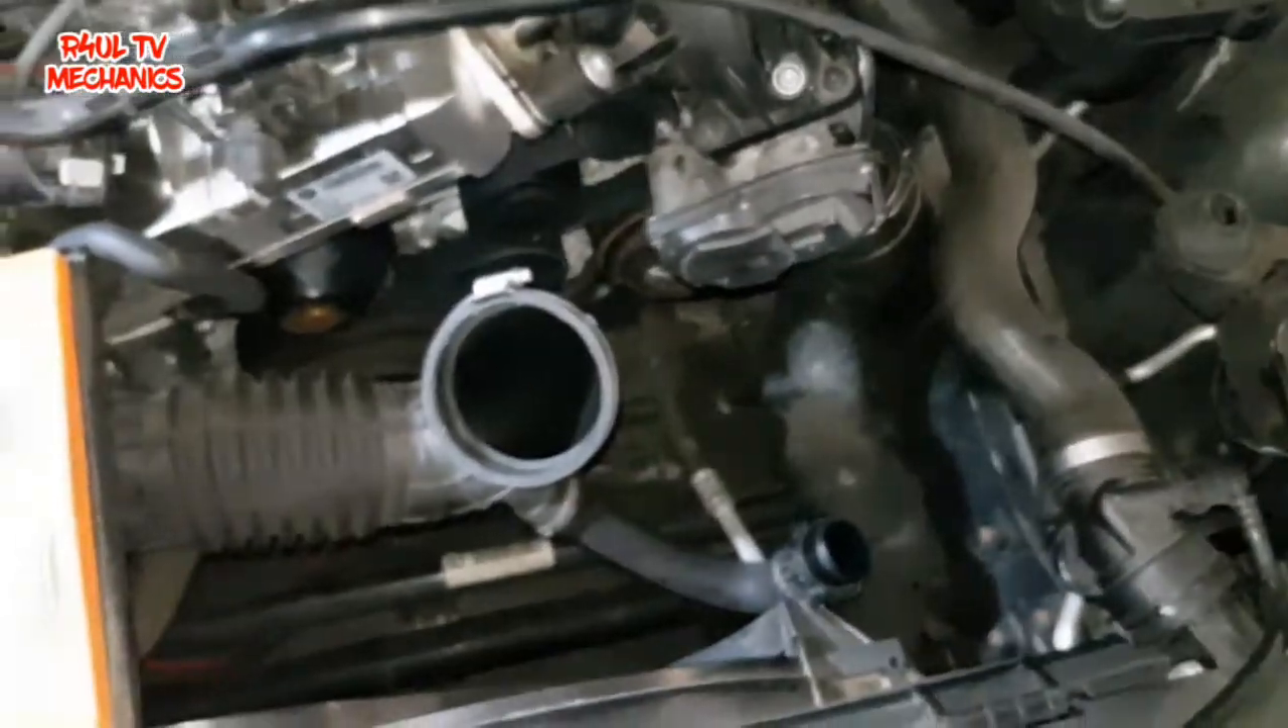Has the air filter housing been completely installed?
No.